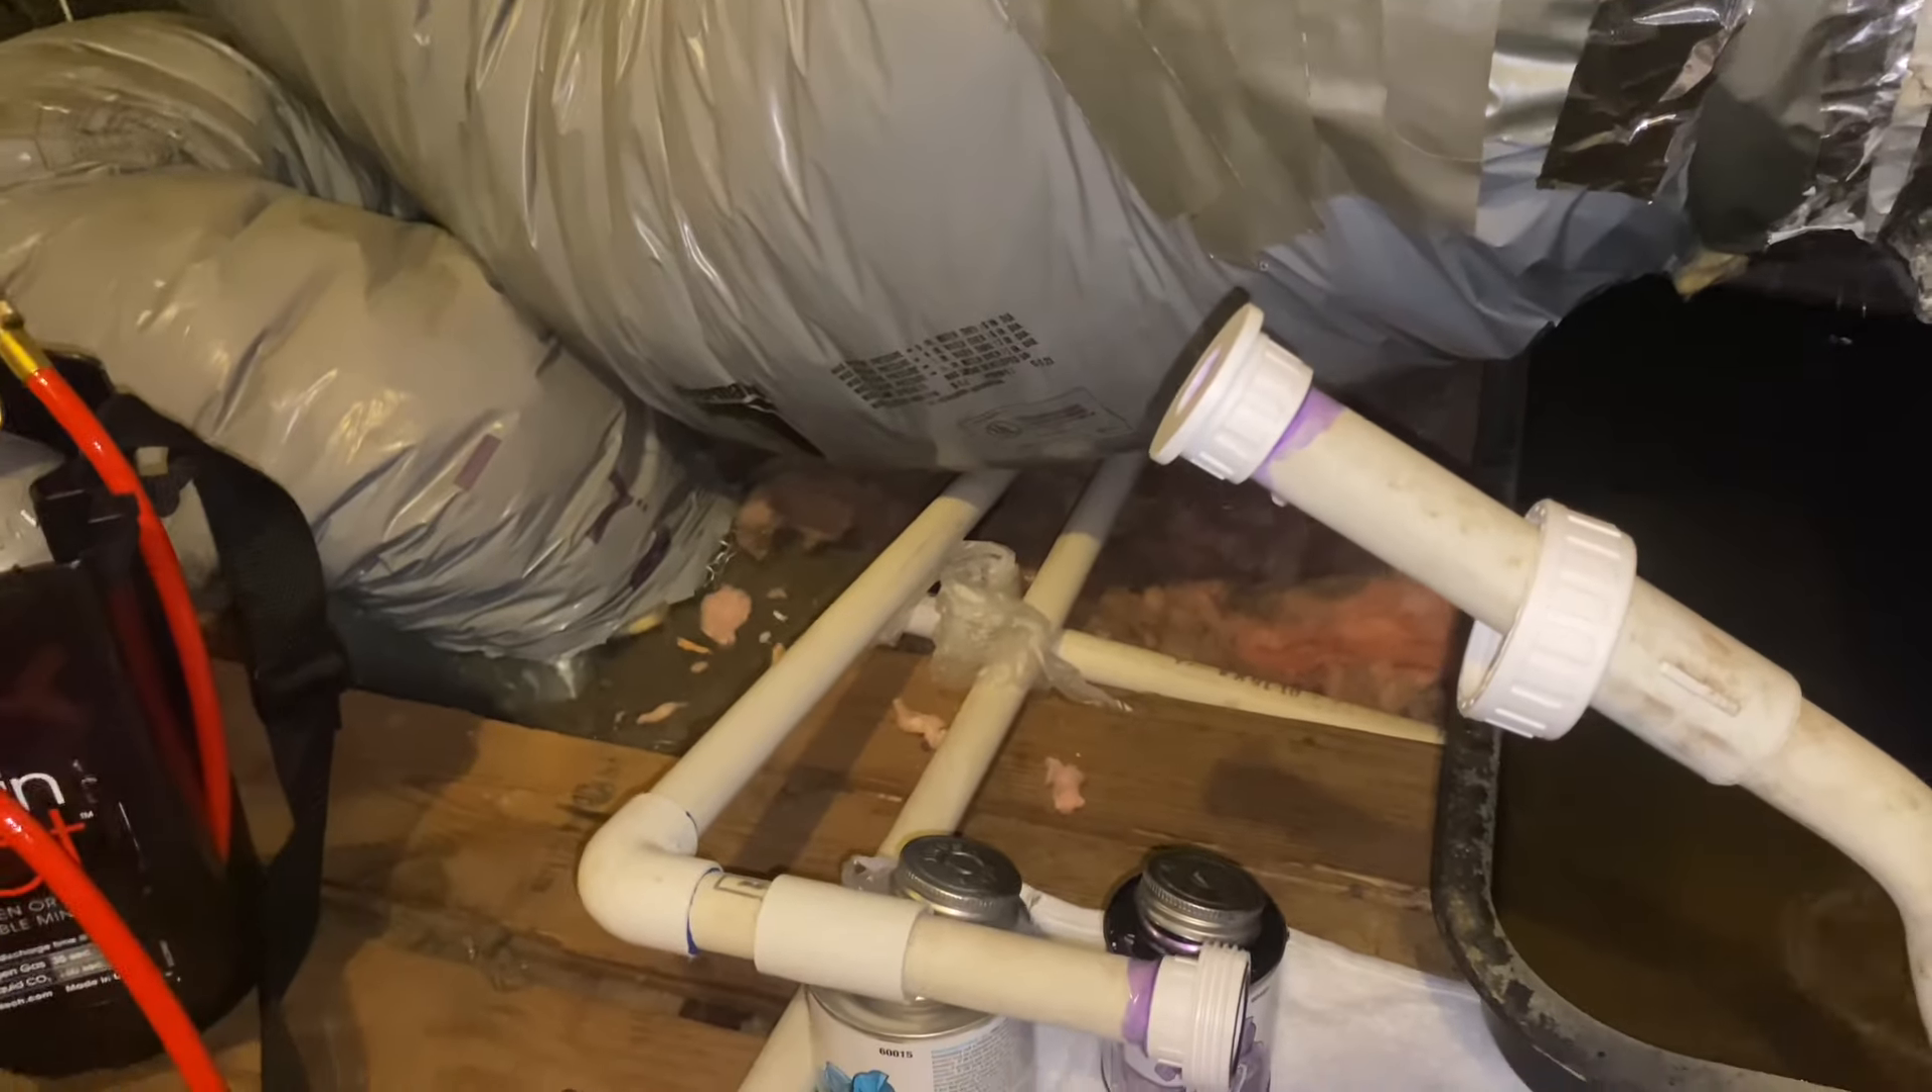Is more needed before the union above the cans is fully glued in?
No.